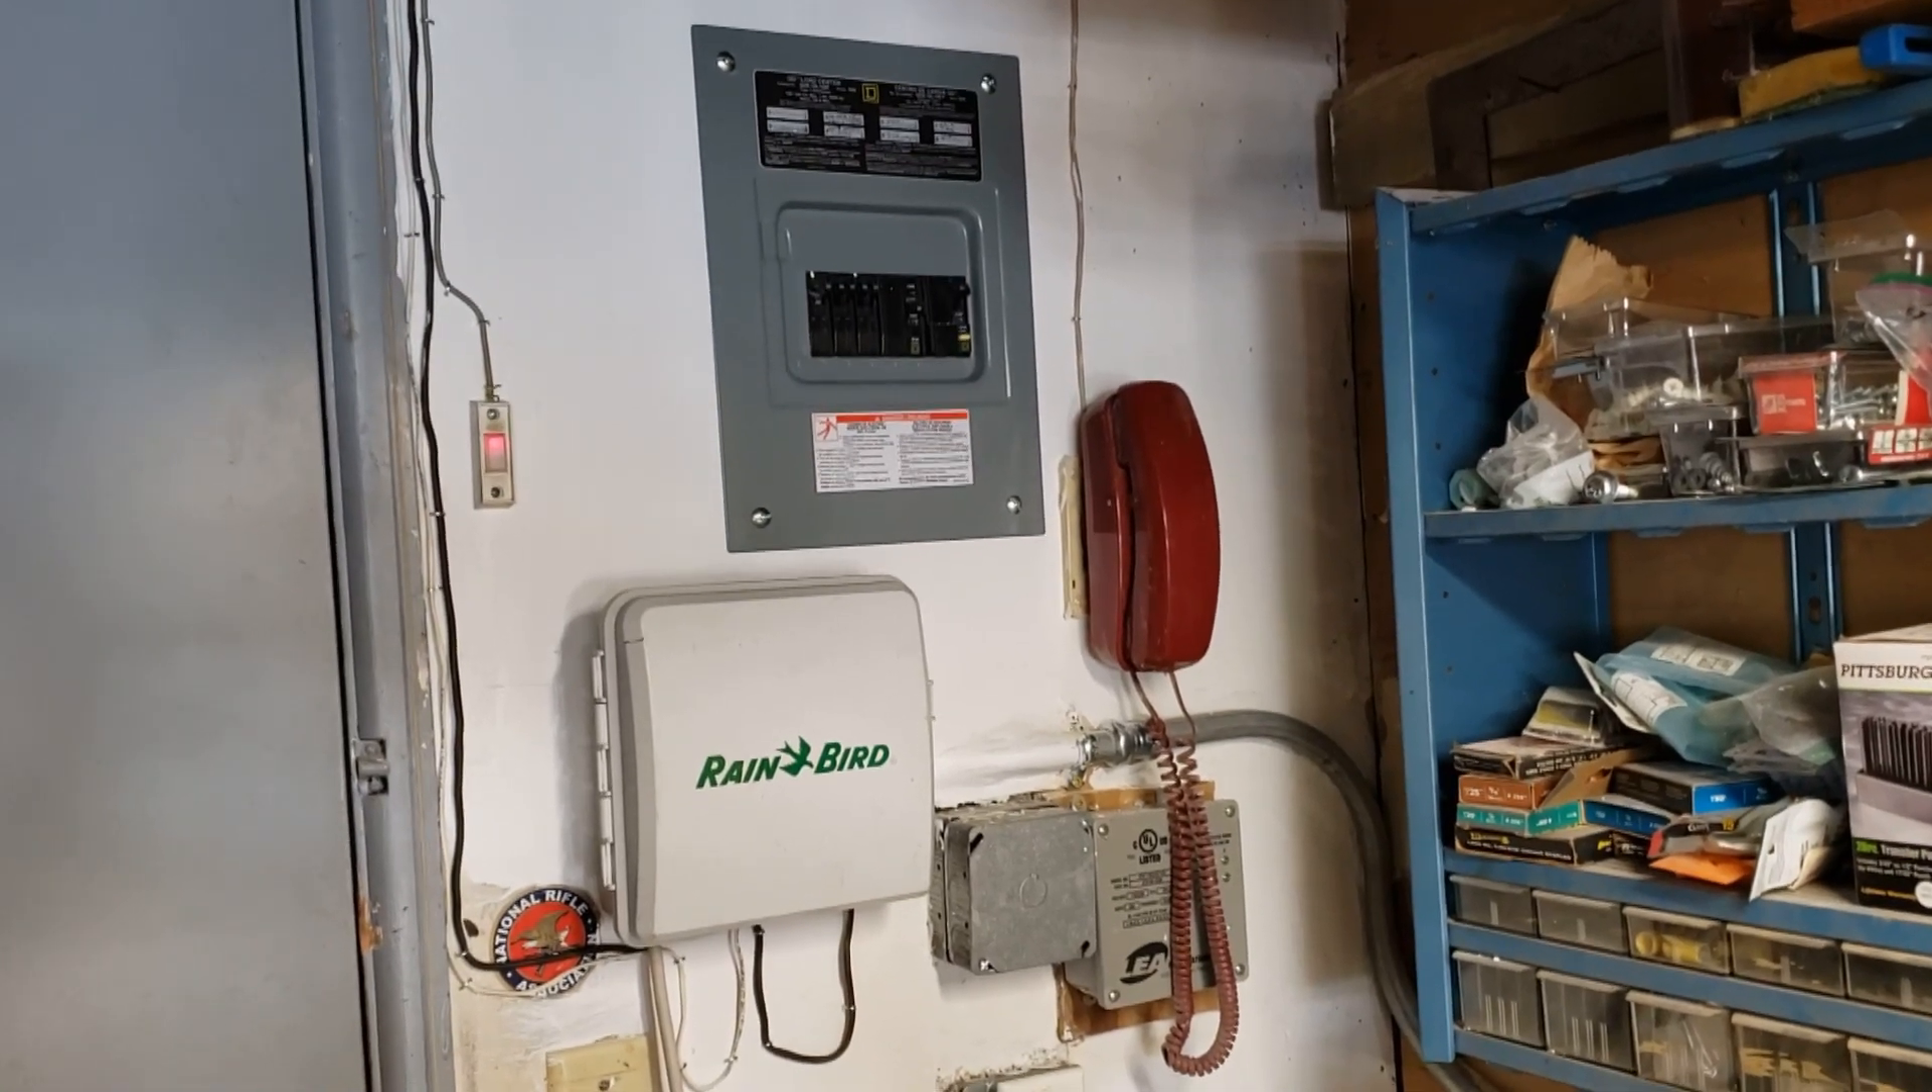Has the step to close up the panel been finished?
Yes.